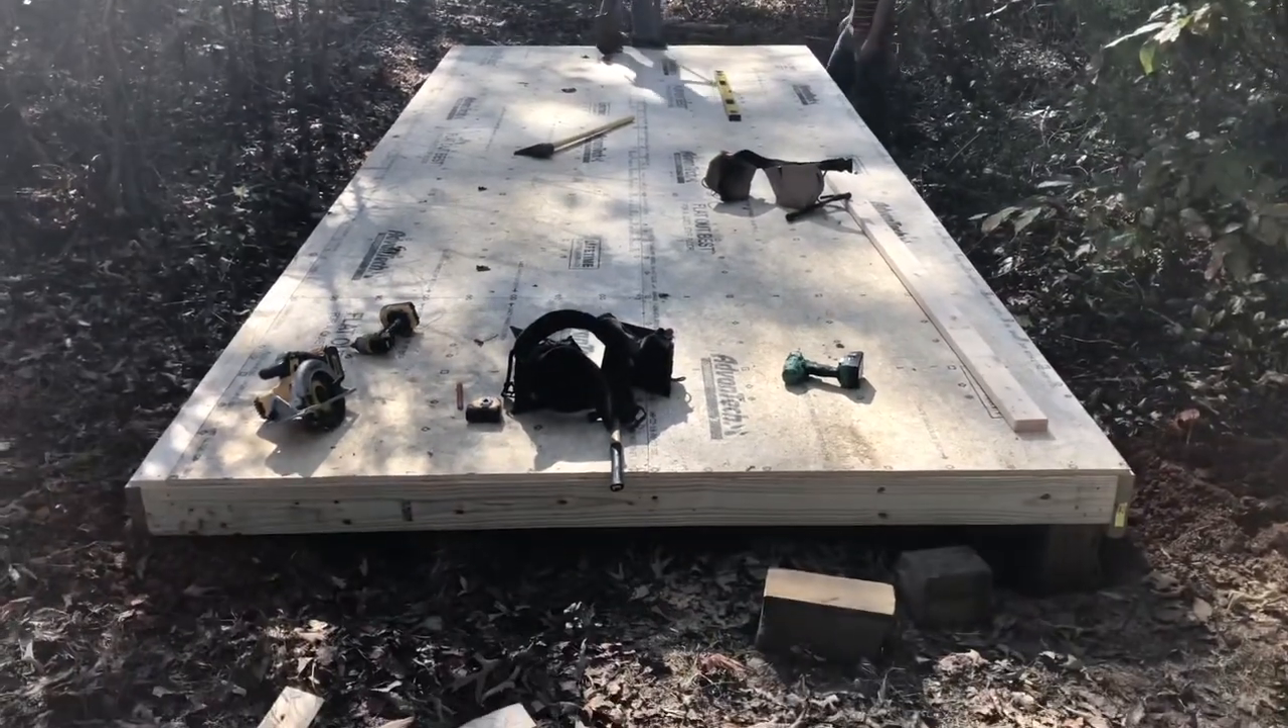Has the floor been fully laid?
Yes.